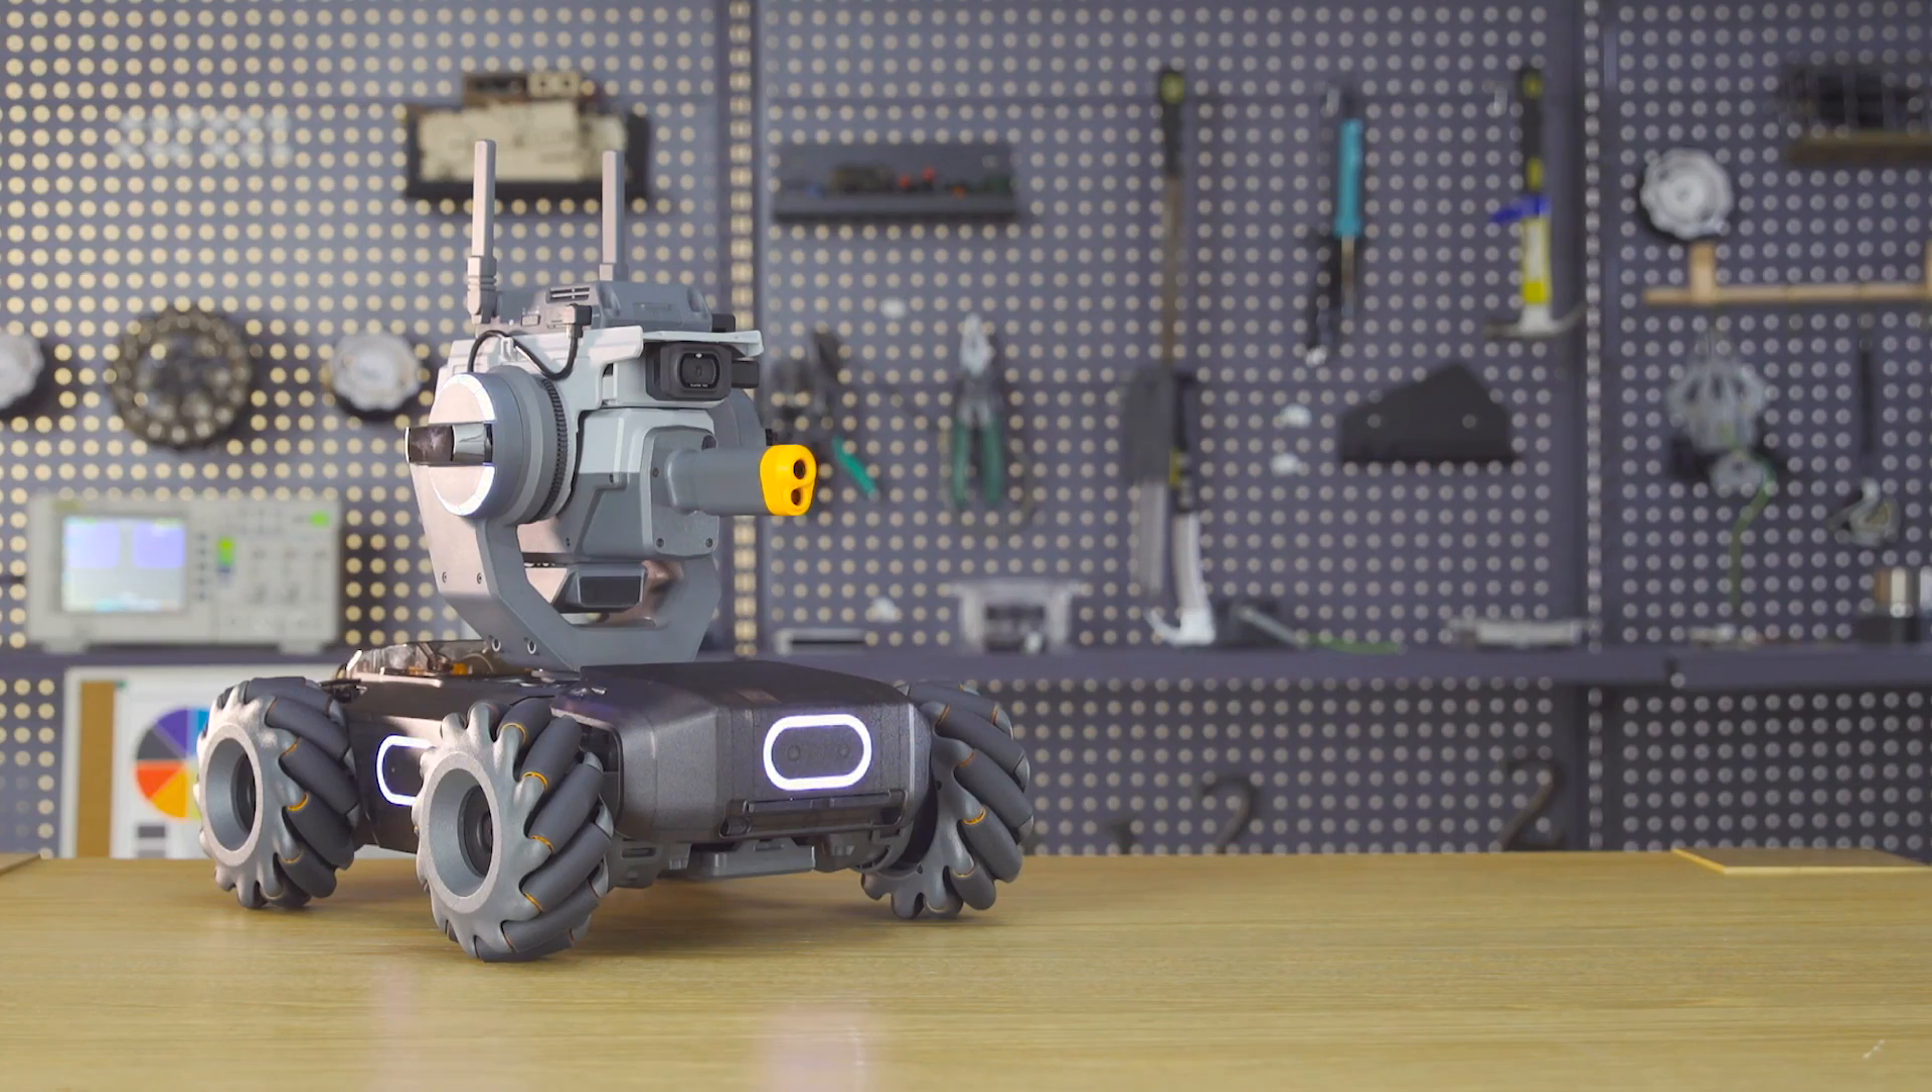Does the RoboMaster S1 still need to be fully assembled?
No.